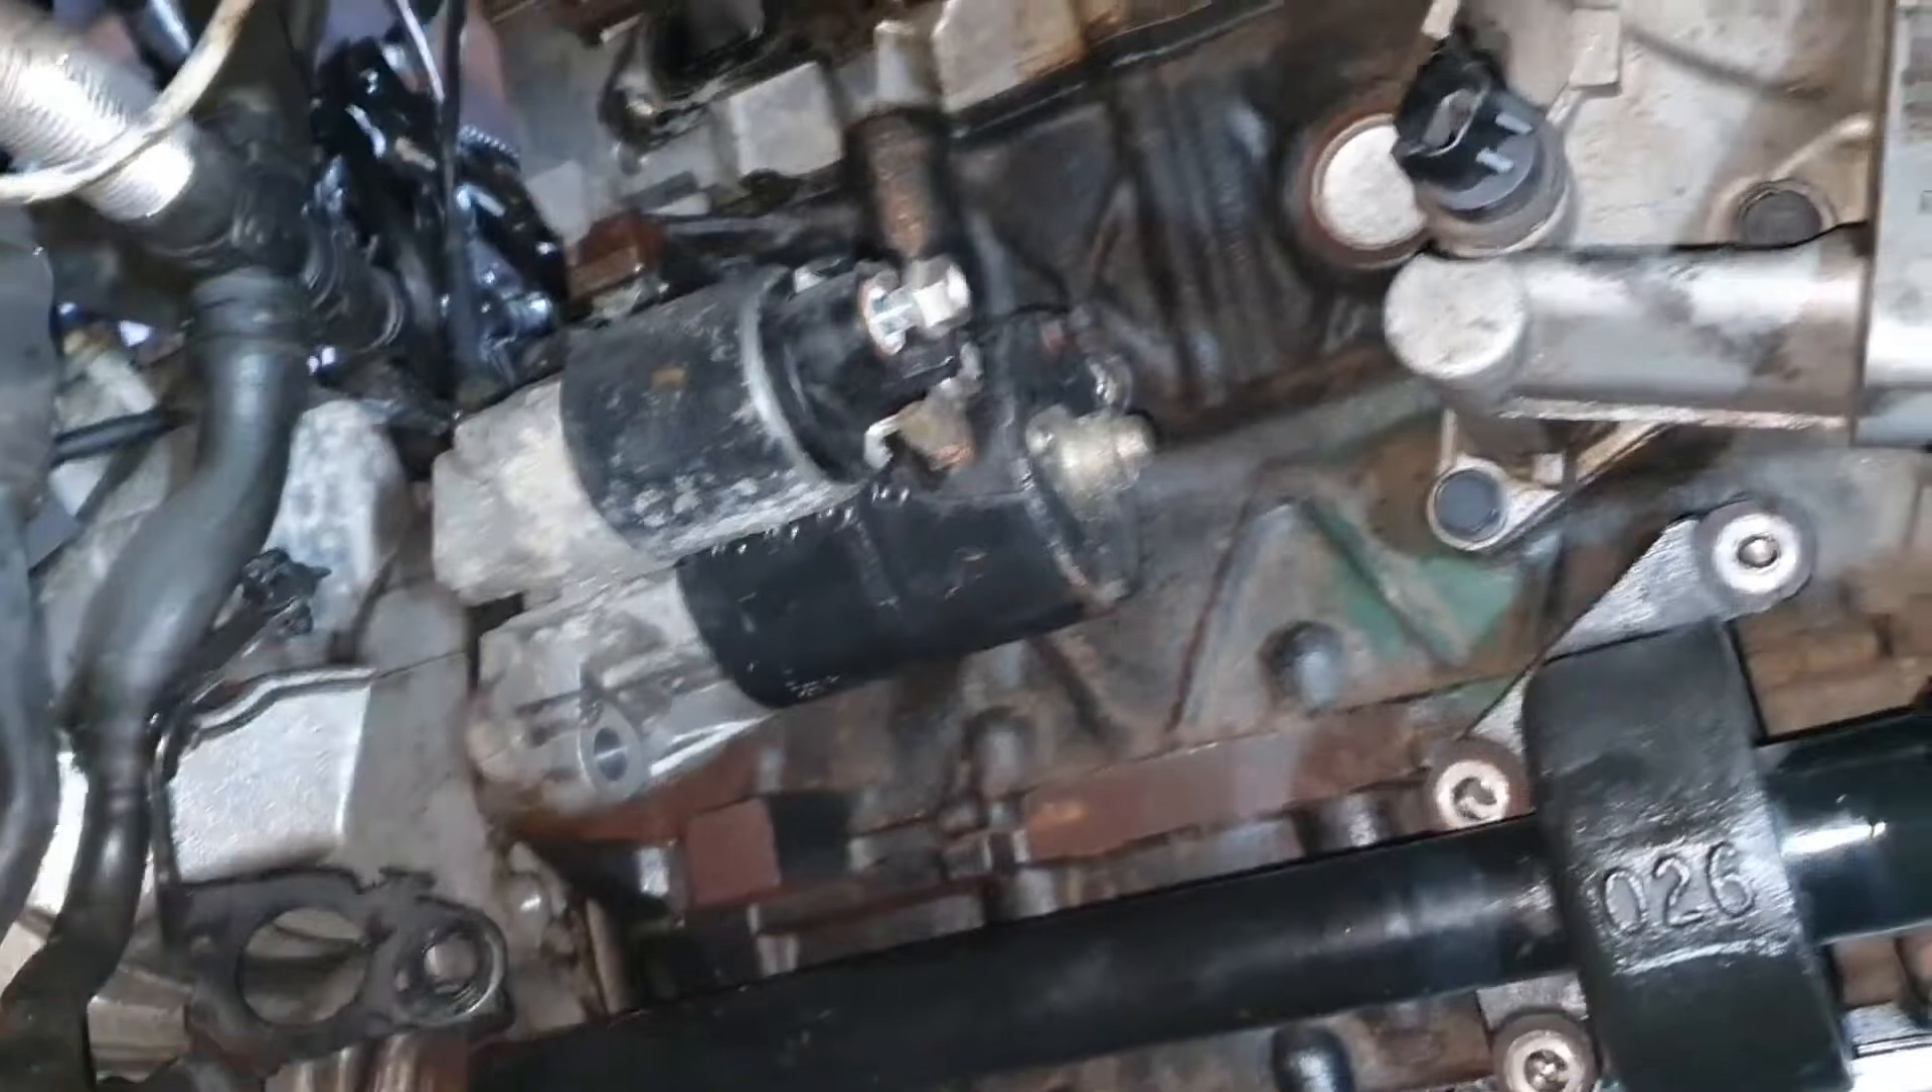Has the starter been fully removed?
No.